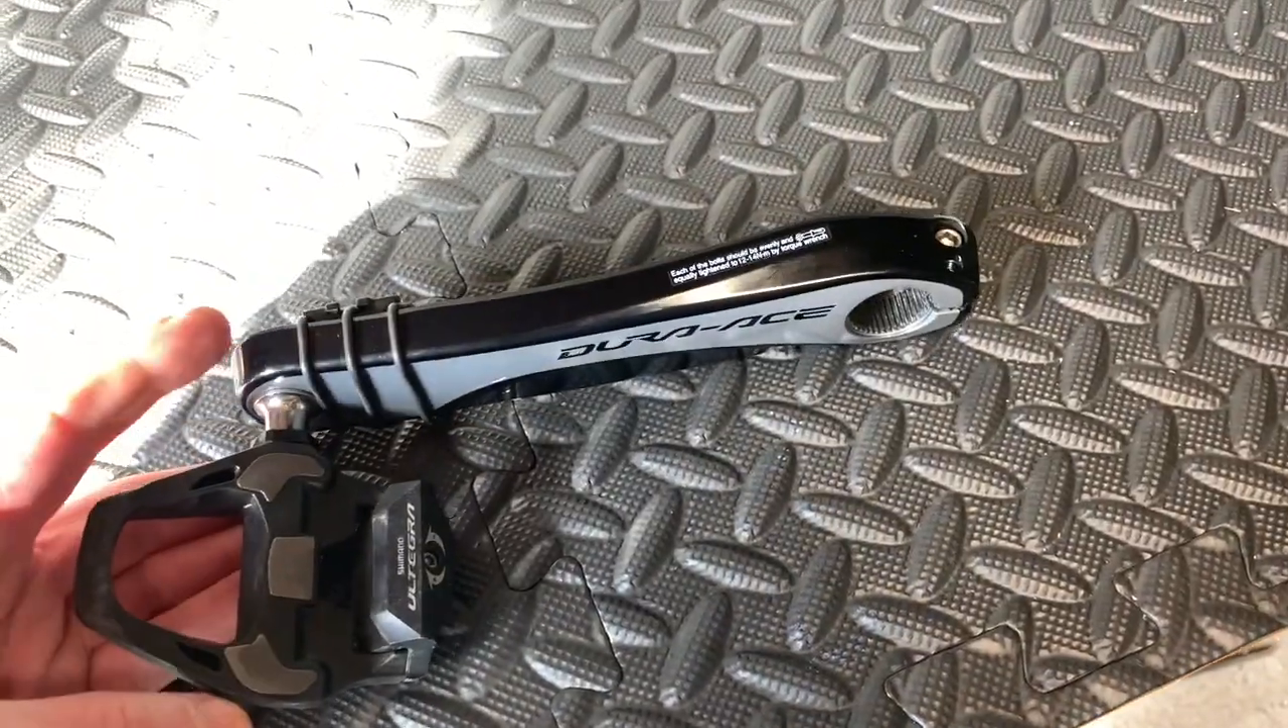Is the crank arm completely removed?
Yes.